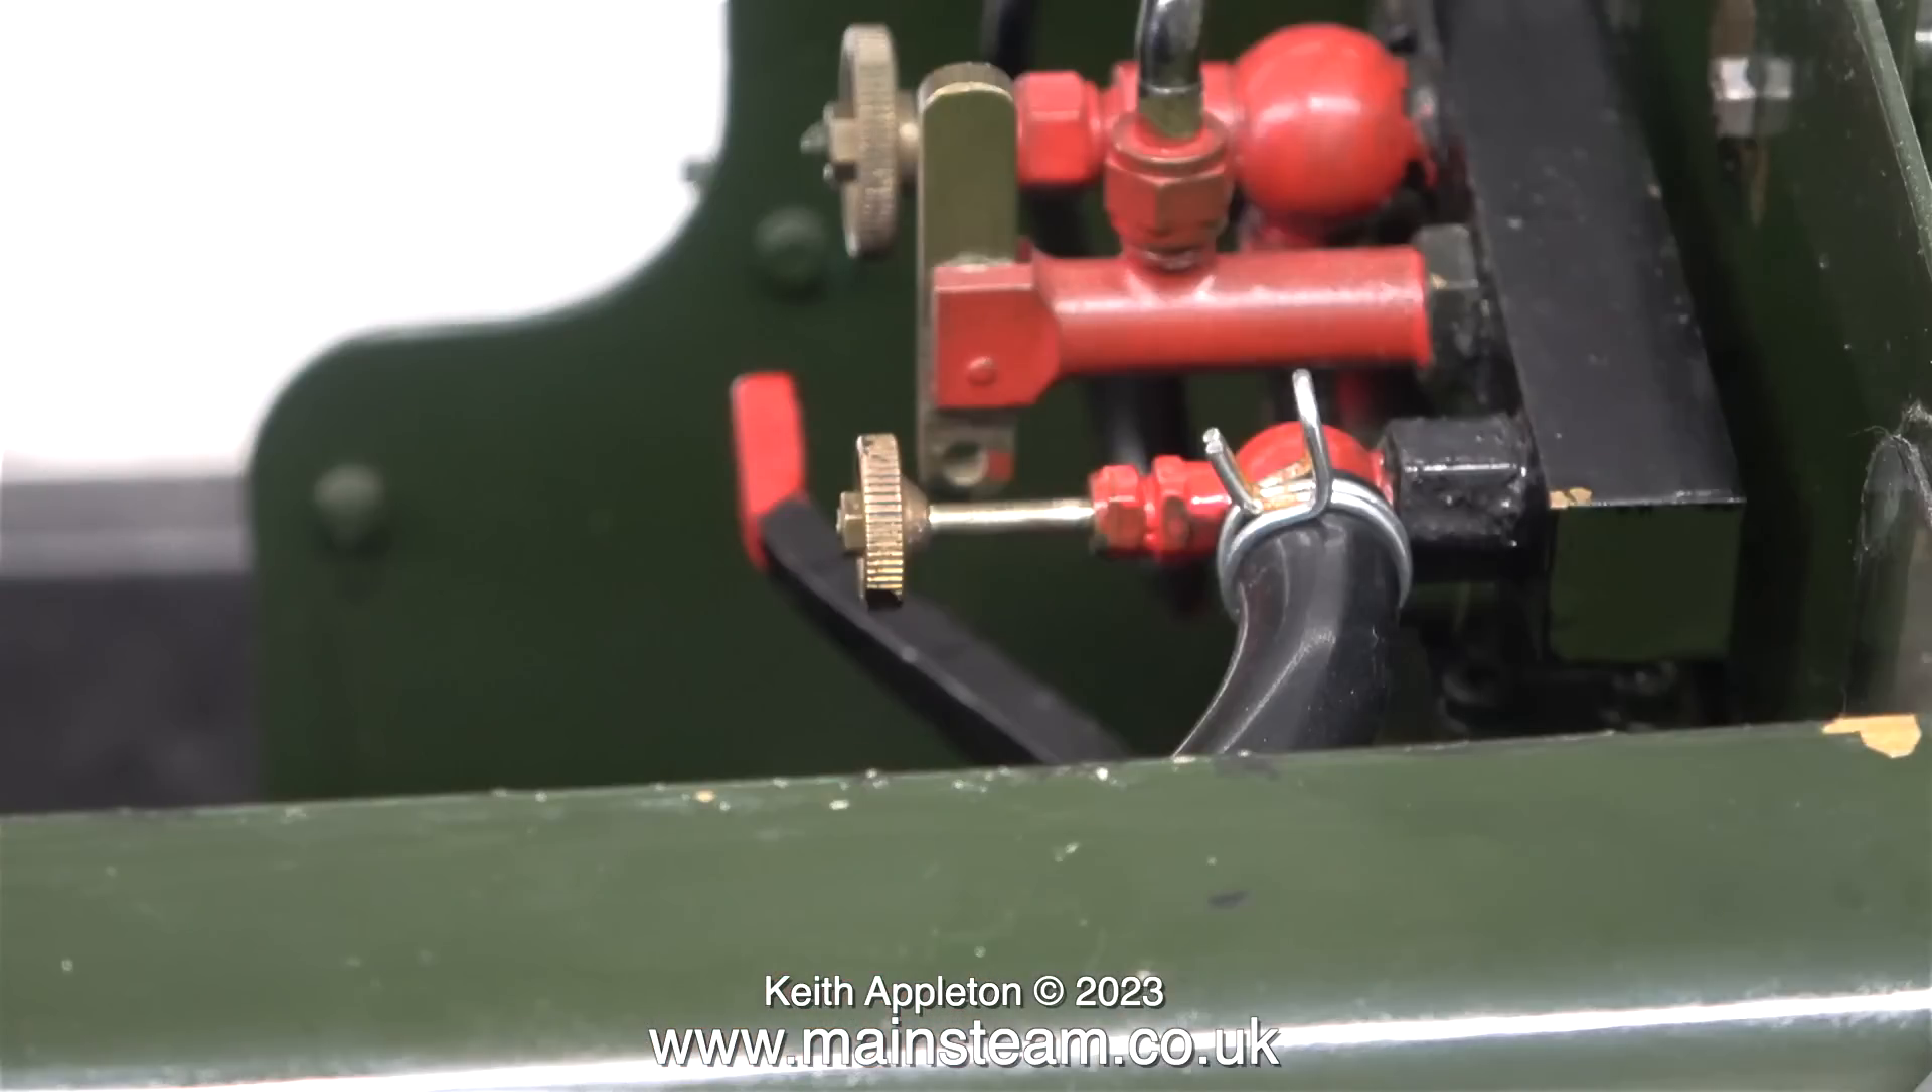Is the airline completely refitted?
Yes.